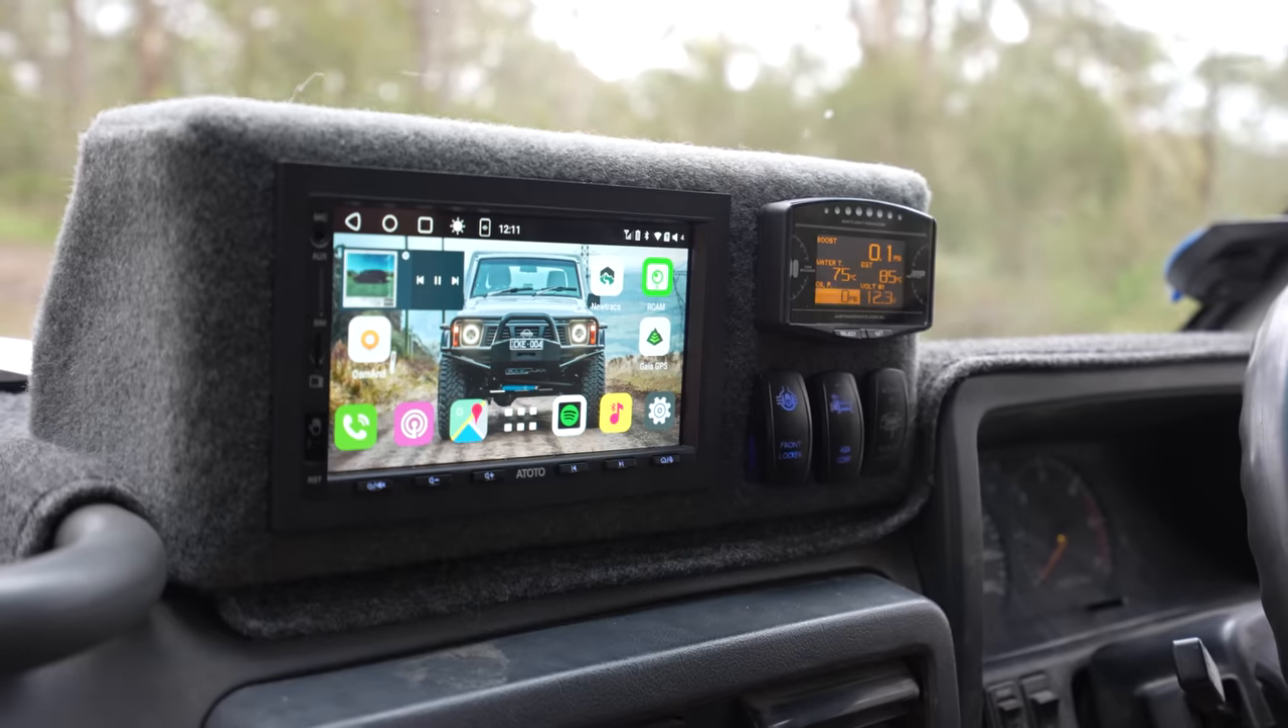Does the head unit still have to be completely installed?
No.